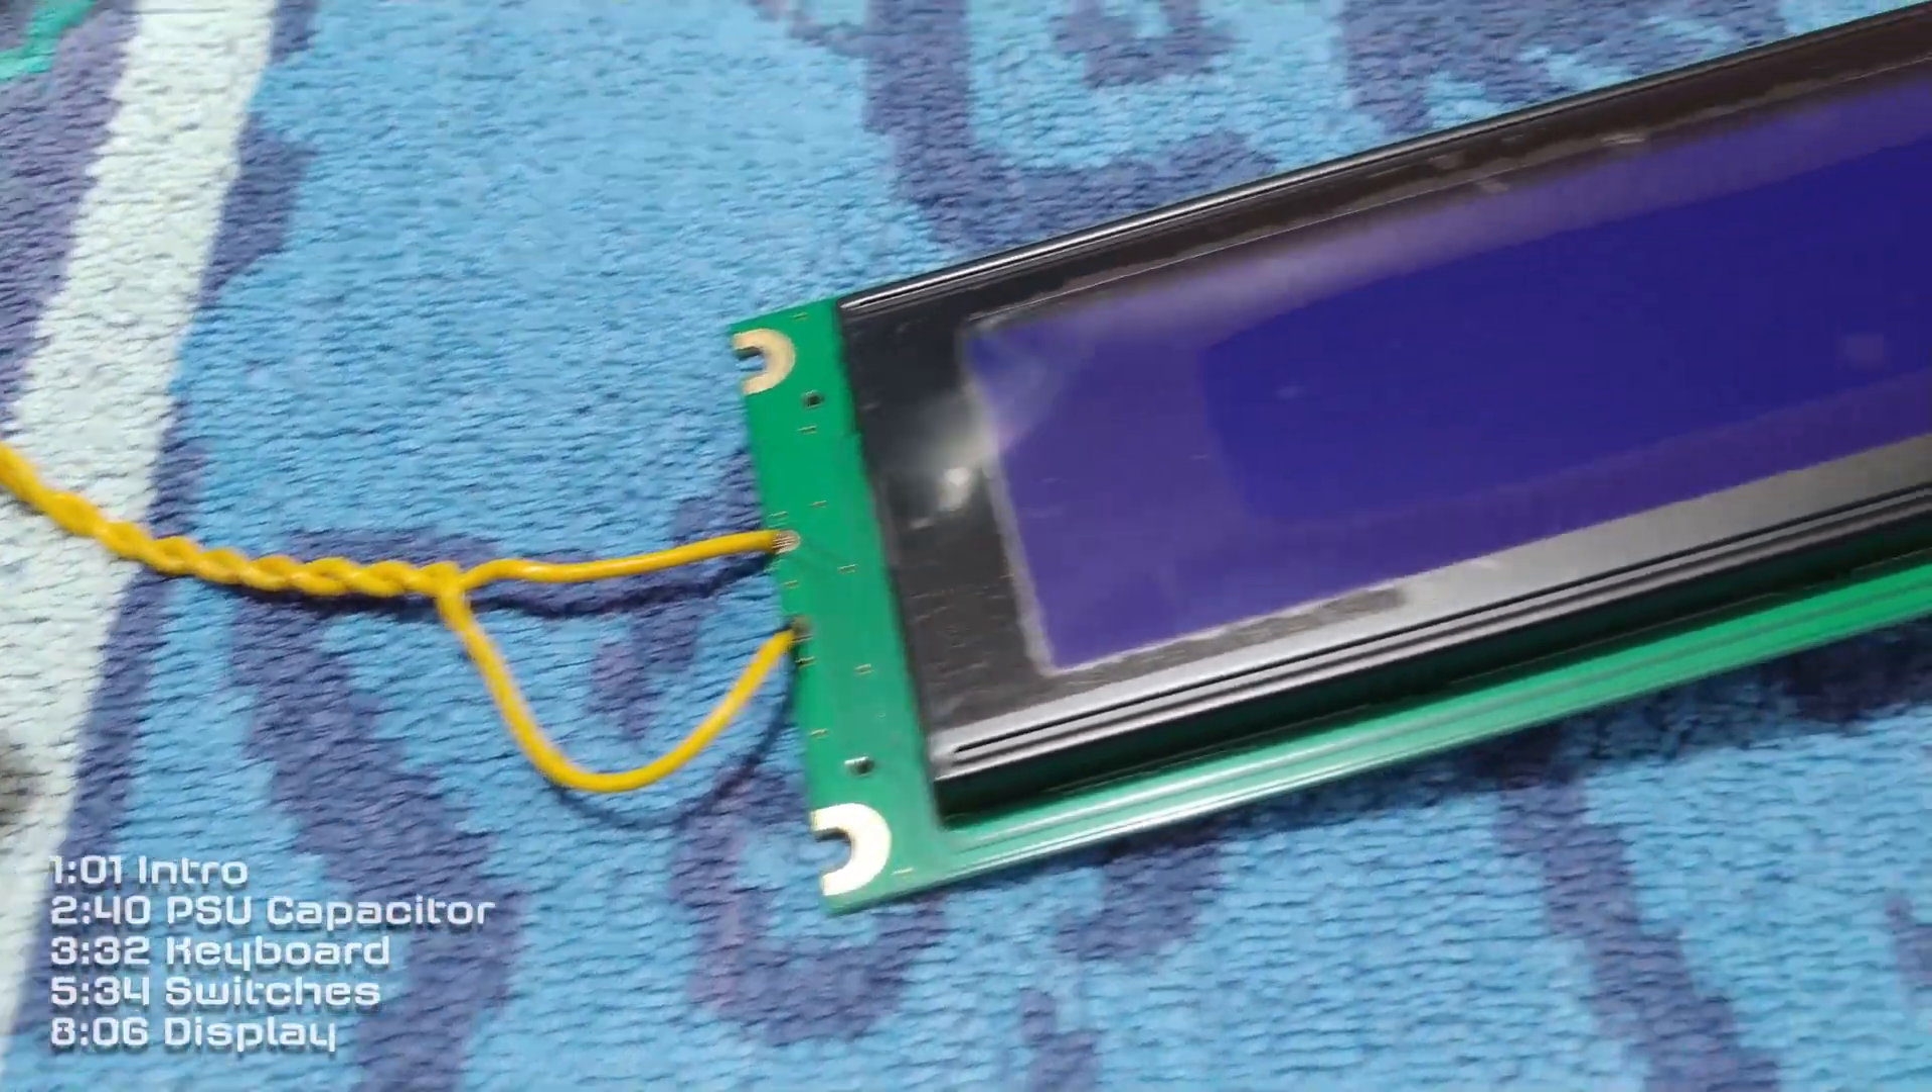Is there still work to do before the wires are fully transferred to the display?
No.